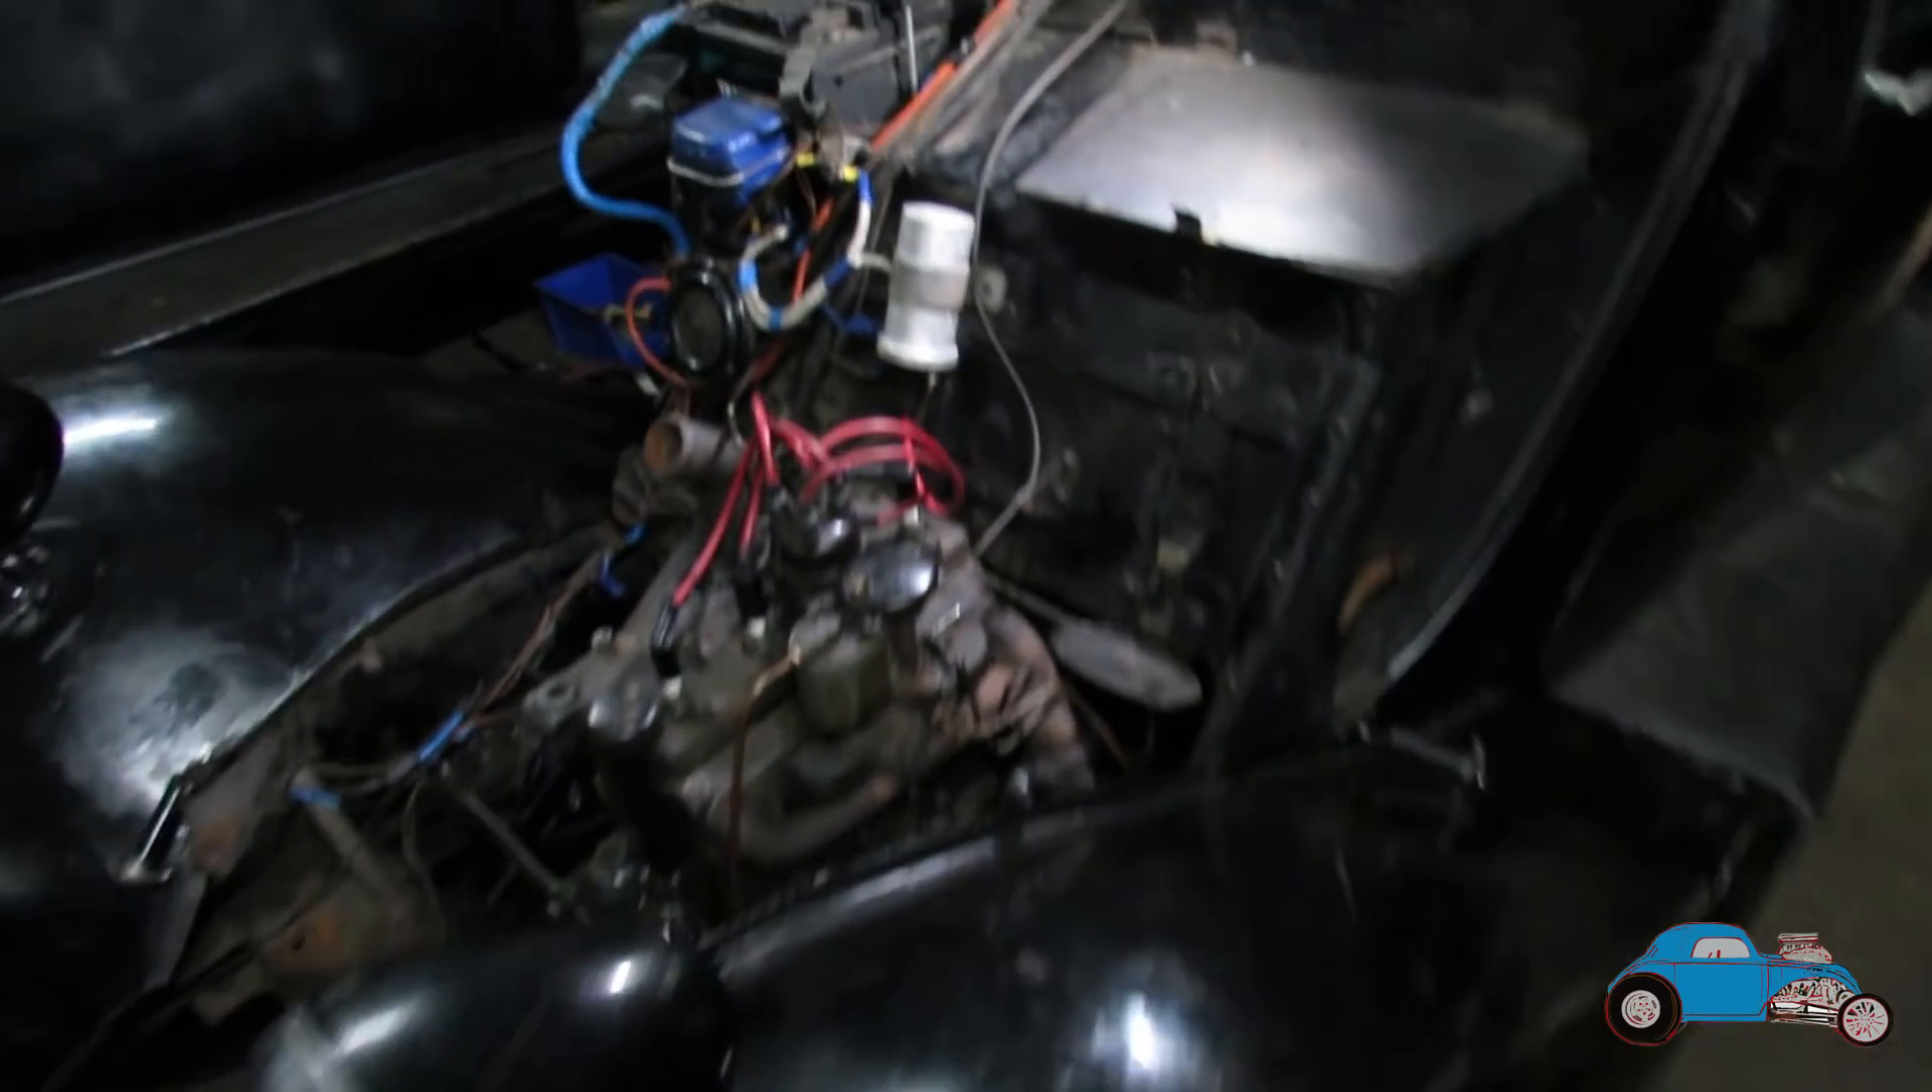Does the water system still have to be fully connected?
Yes.